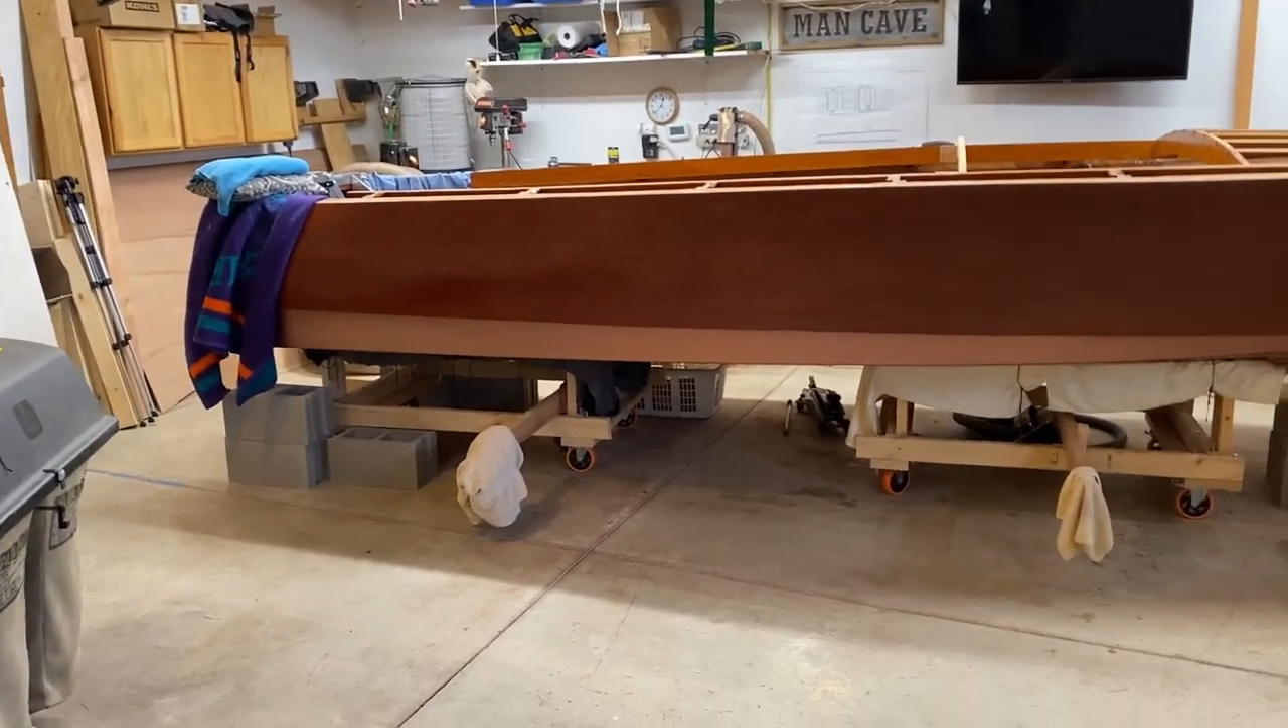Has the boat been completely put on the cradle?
Yes.